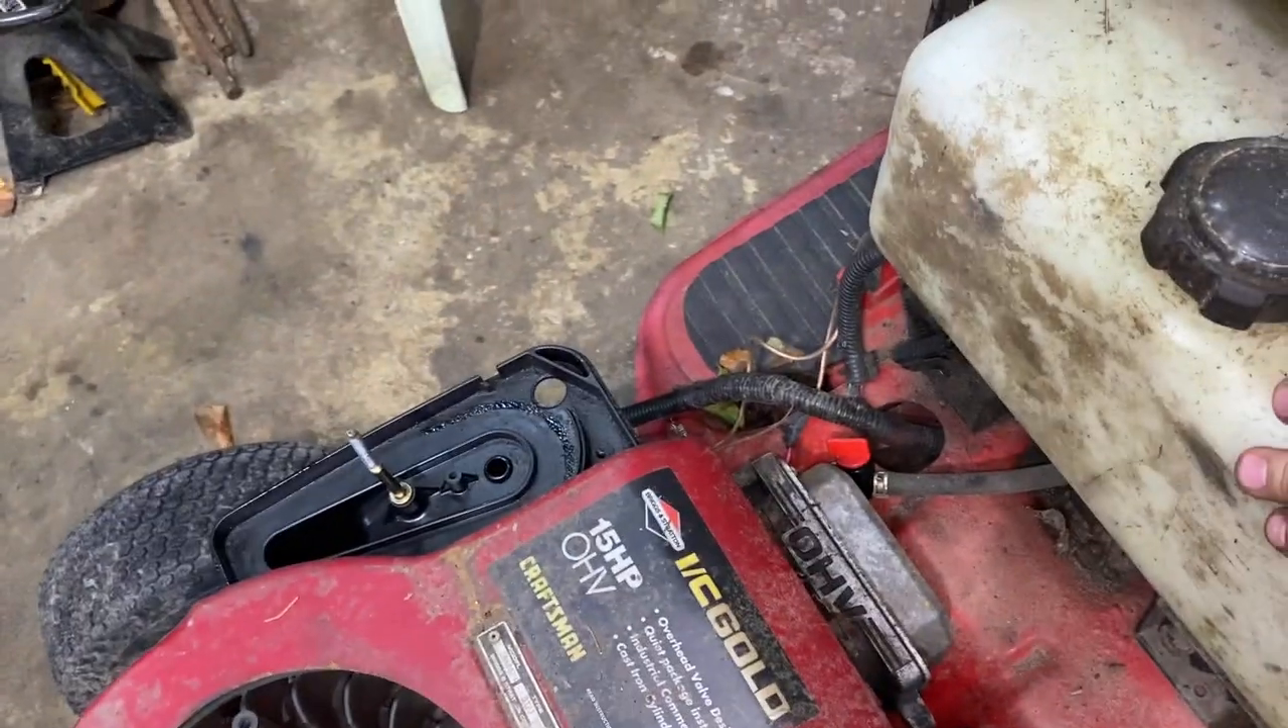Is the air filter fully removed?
Yes.